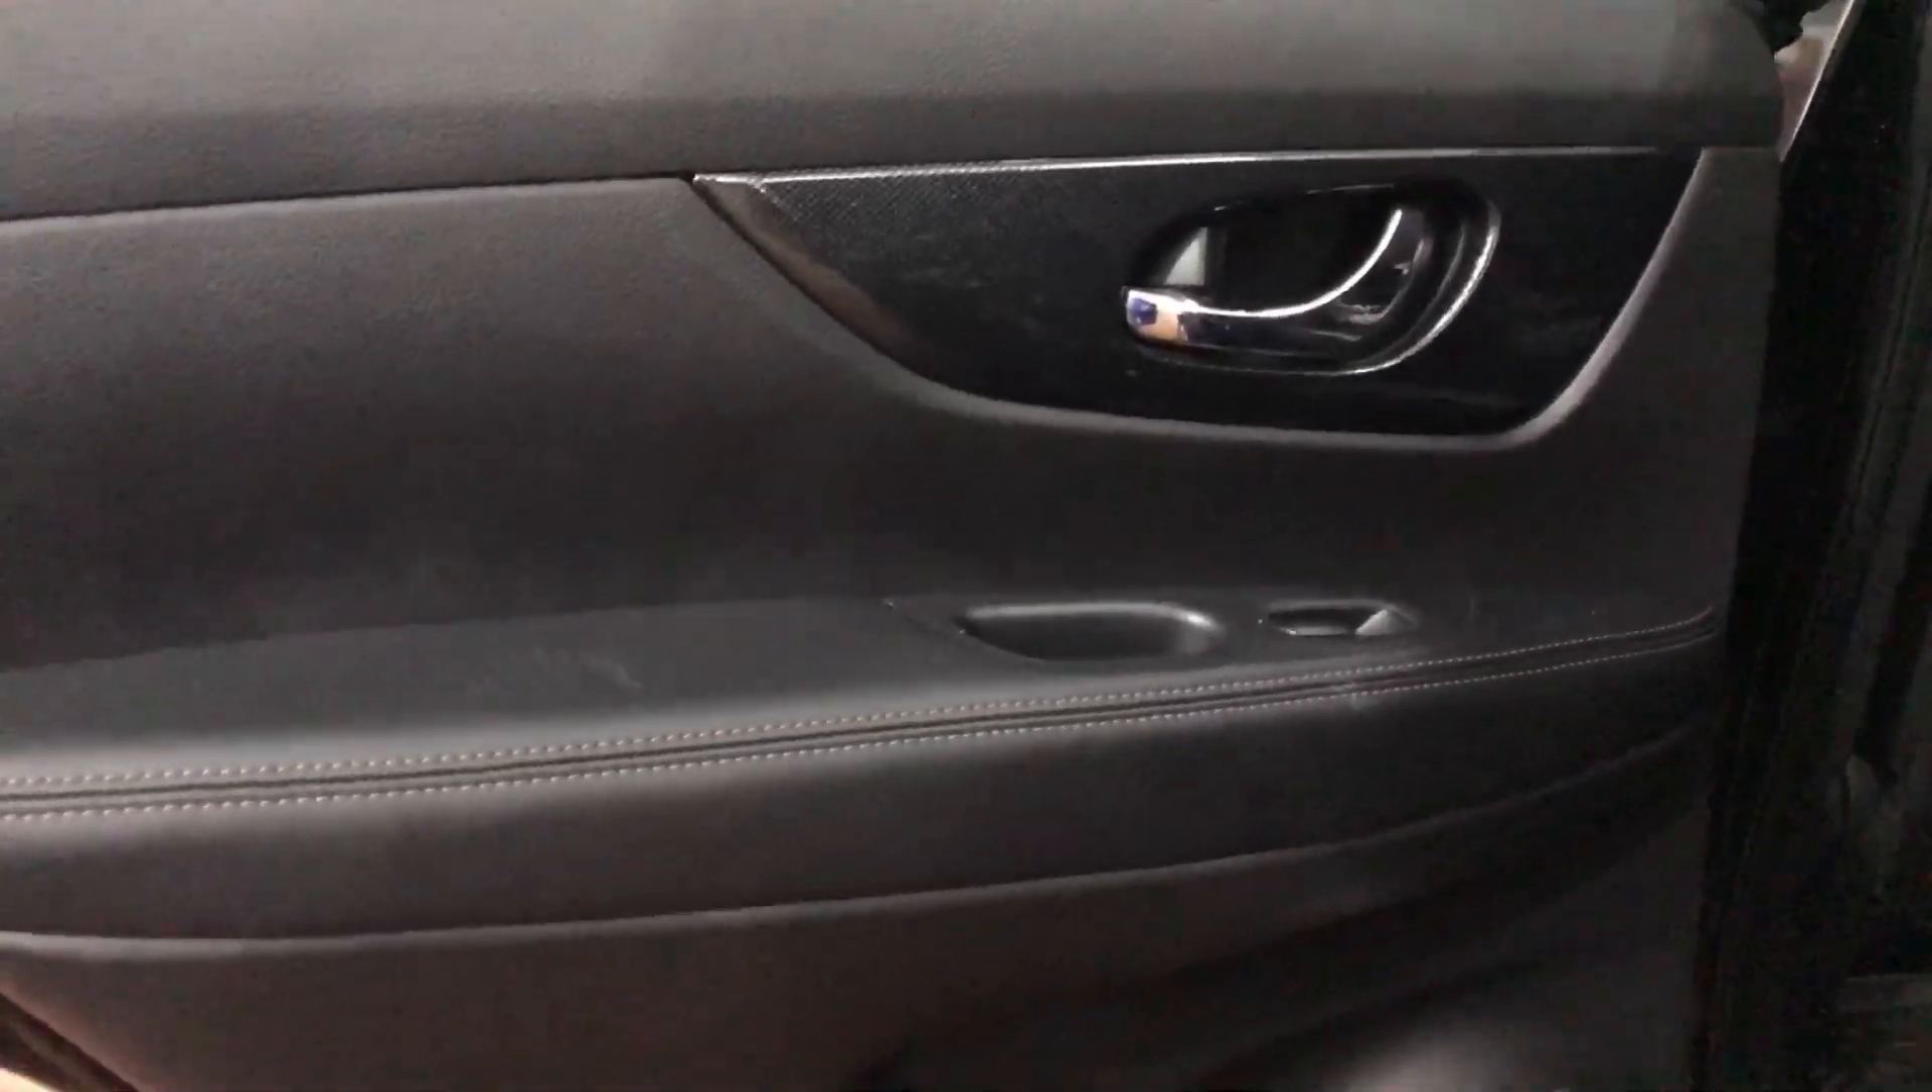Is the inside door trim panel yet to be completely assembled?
No.